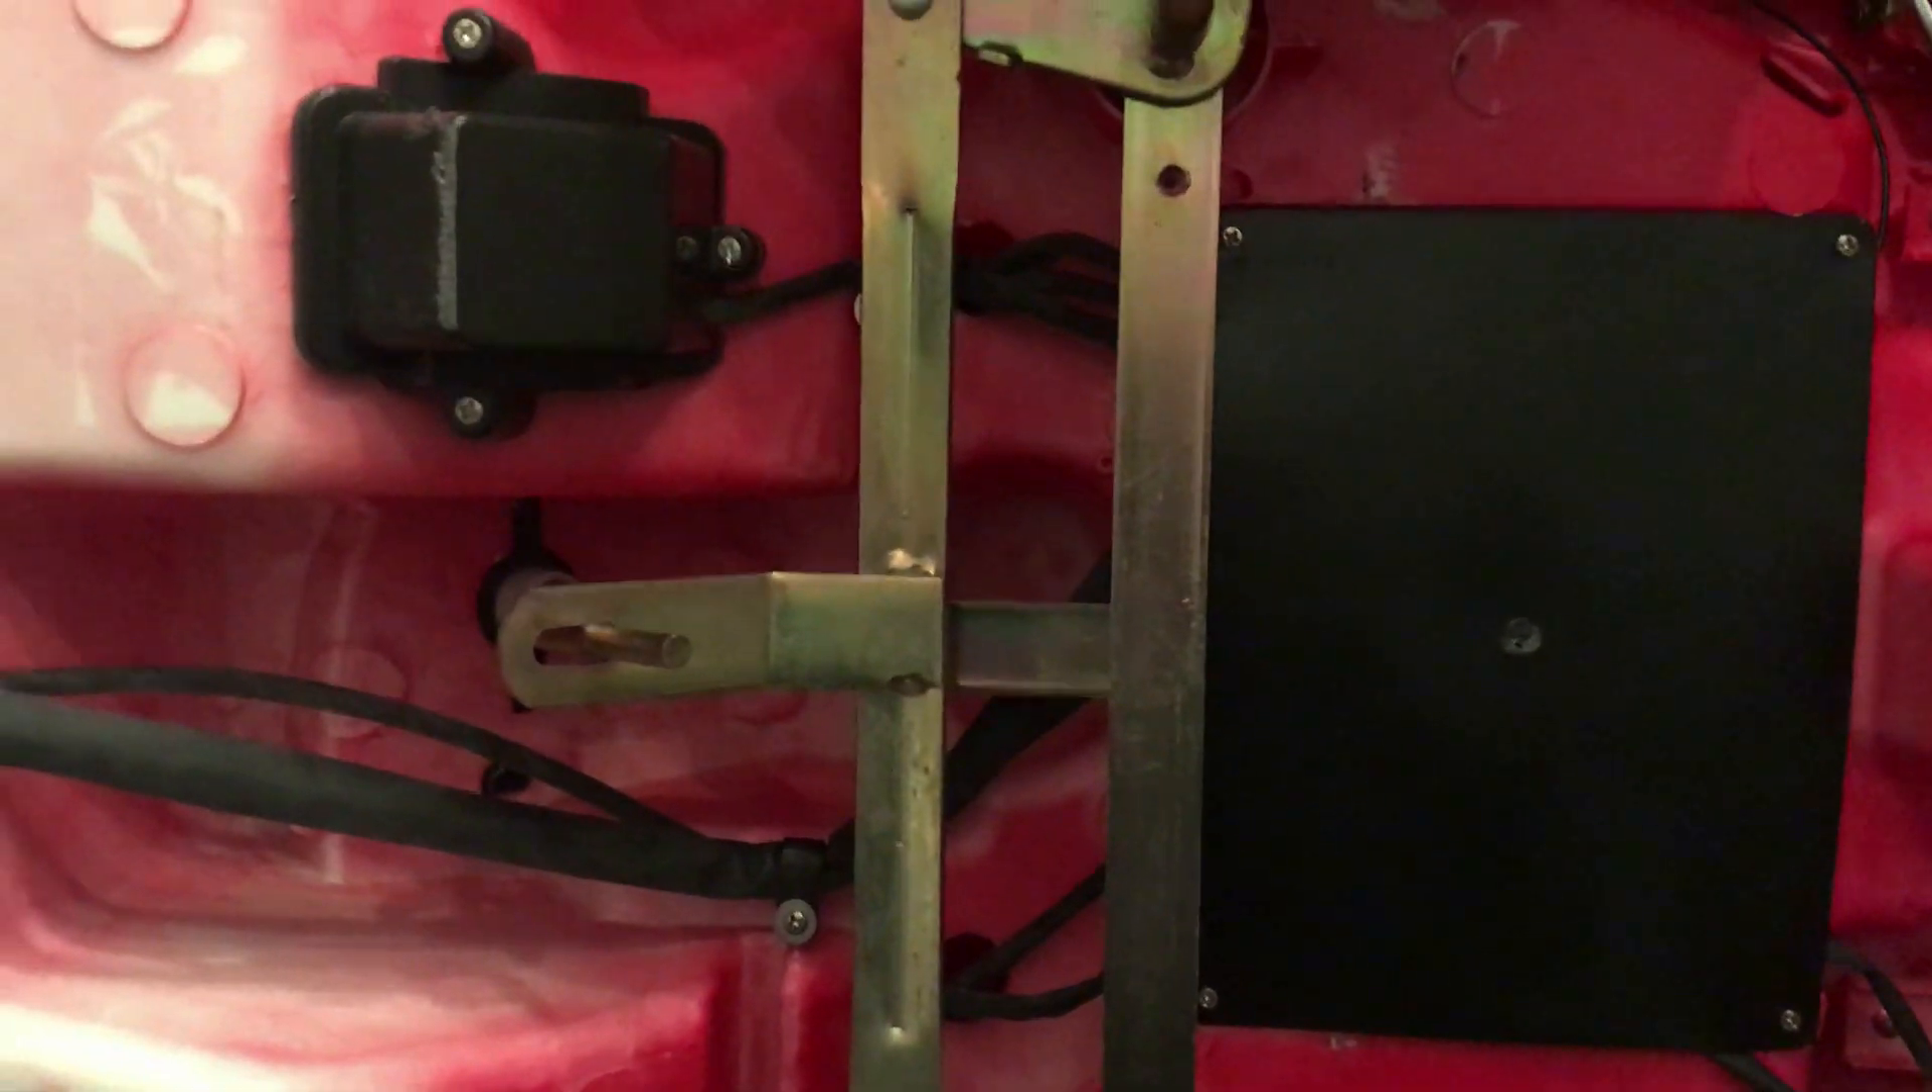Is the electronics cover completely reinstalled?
Yes.